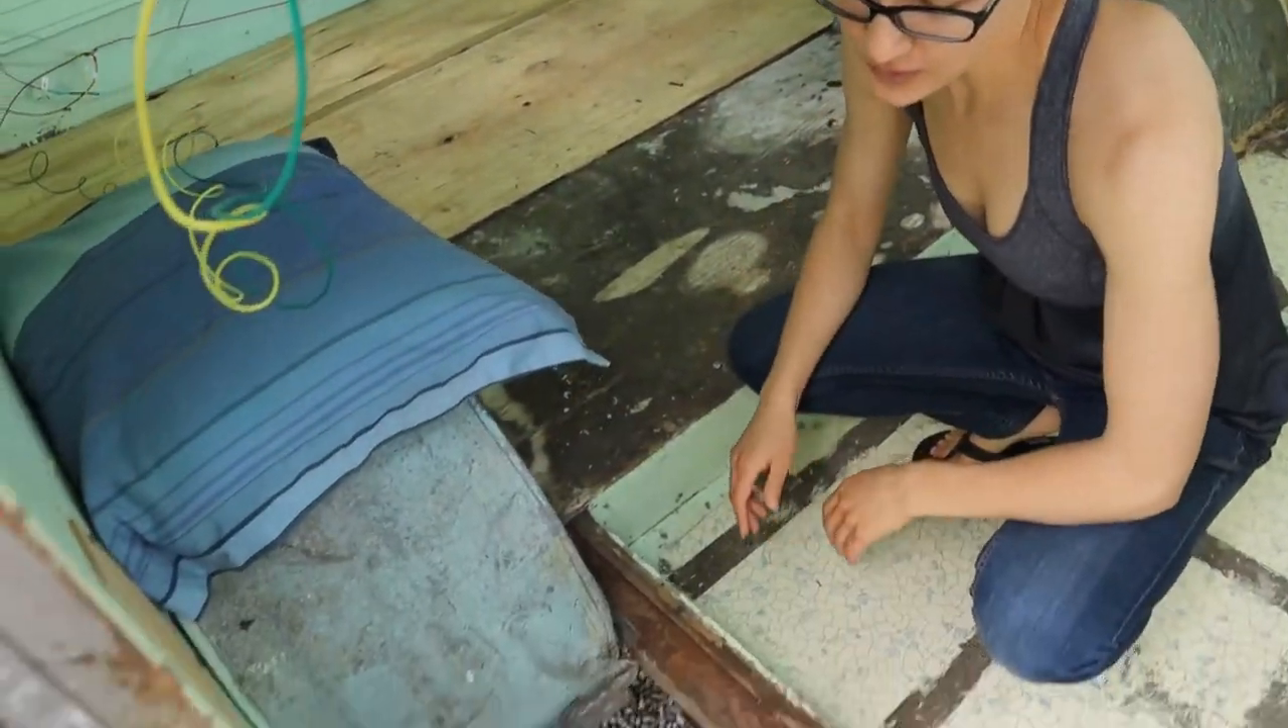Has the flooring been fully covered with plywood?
No.